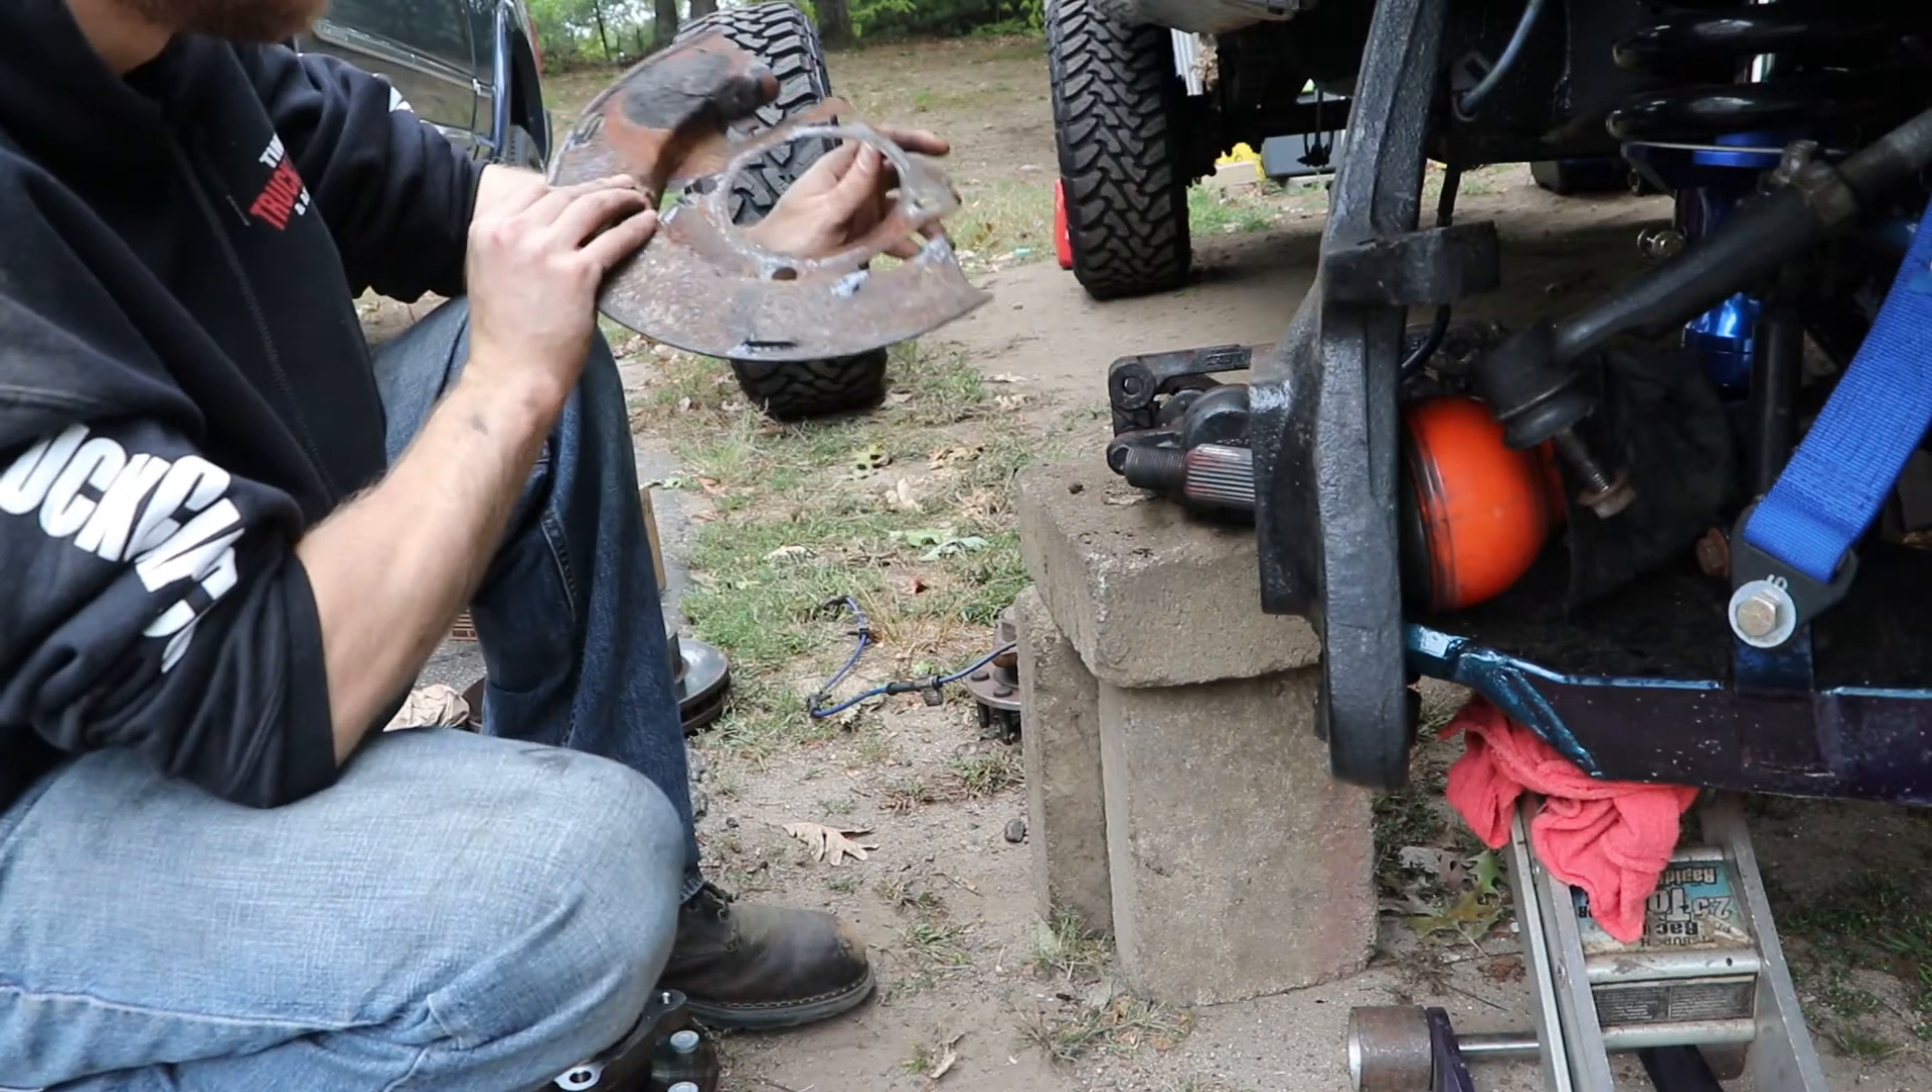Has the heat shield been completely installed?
No.